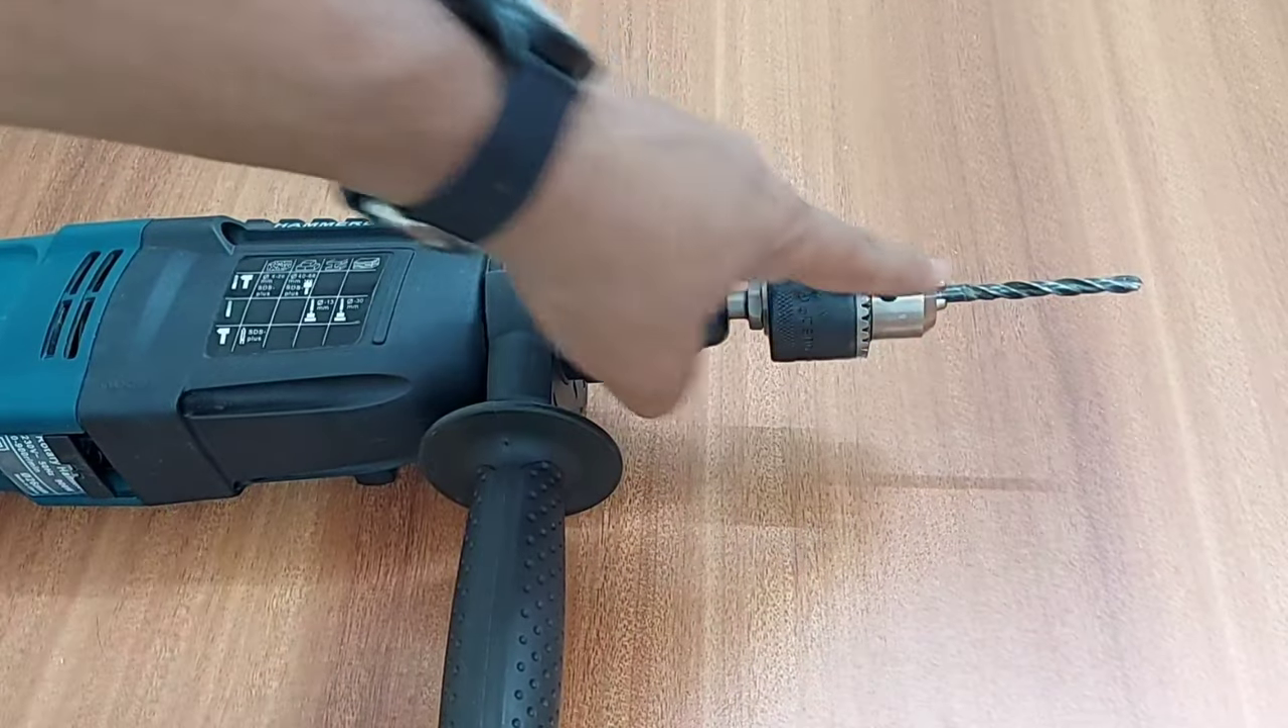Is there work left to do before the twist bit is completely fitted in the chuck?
No.